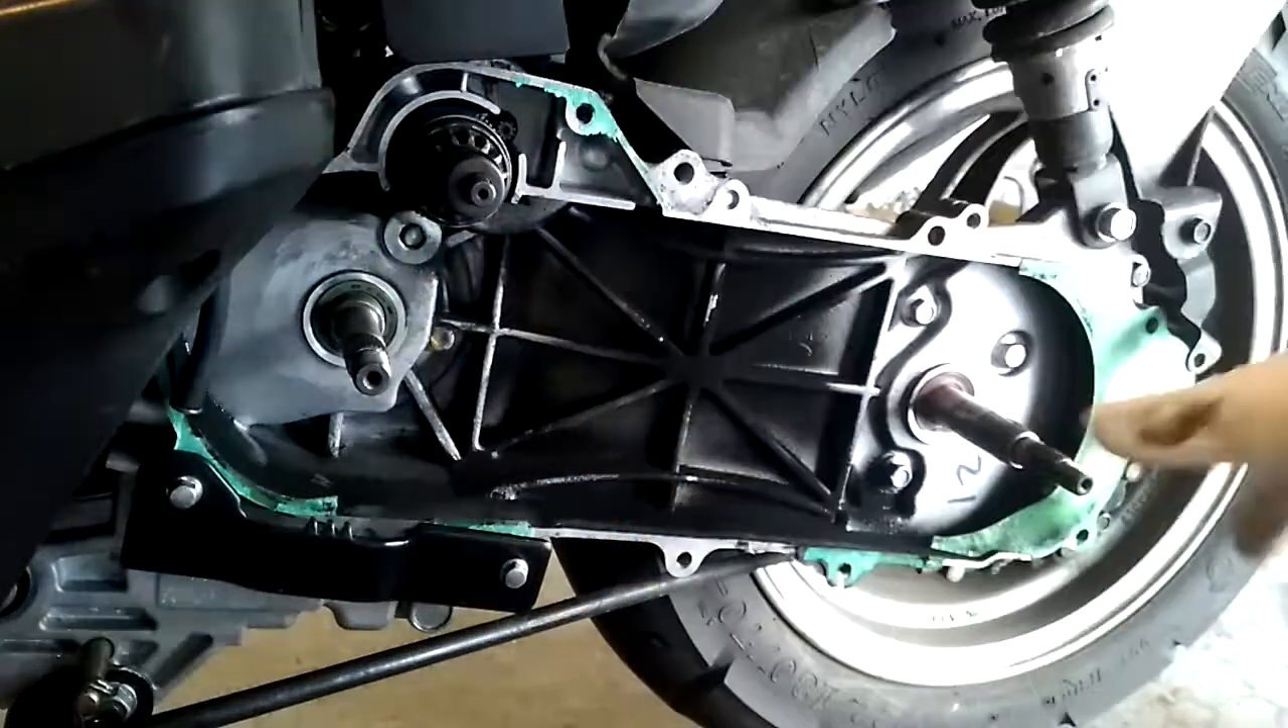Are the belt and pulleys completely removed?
Yes.